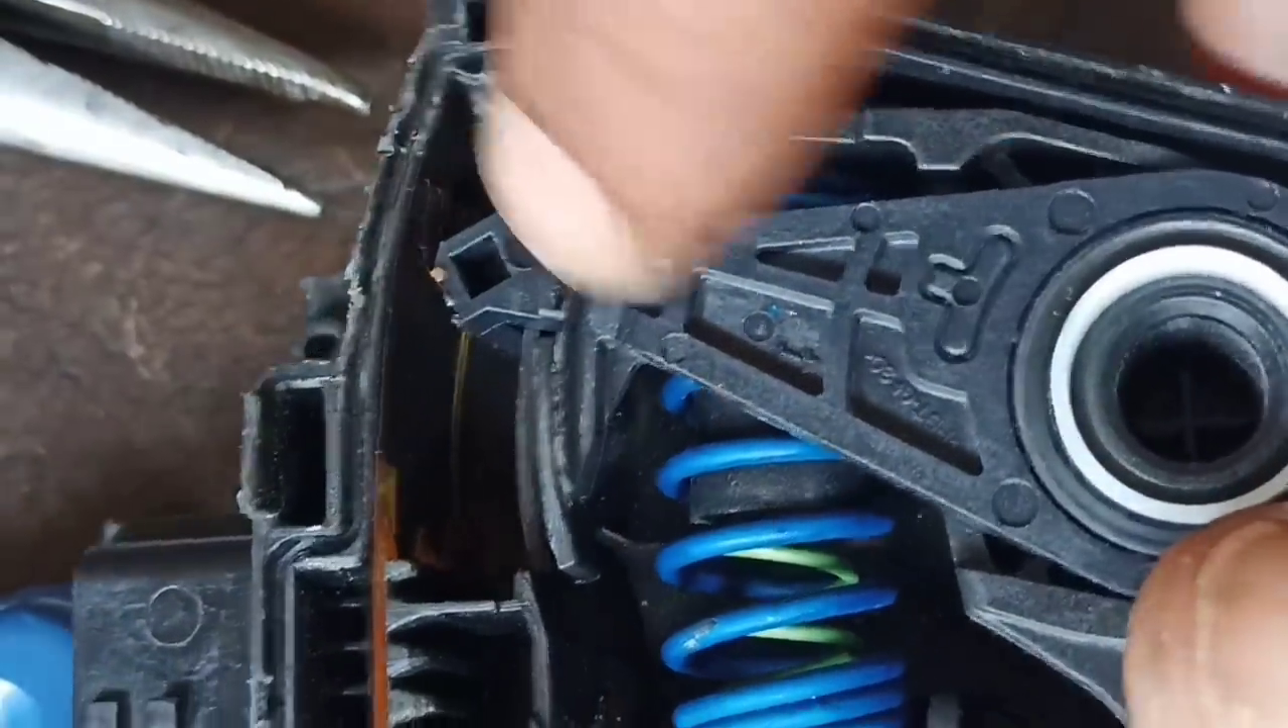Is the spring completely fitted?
Yes.